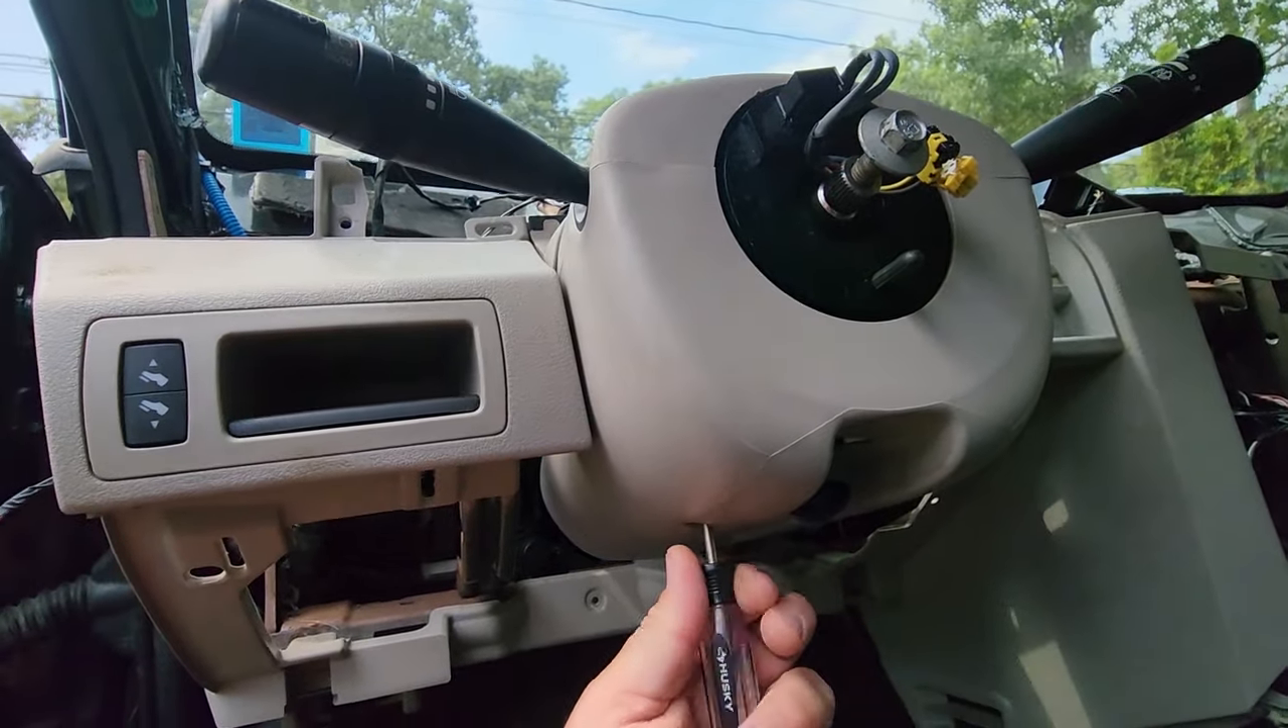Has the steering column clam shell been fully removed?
No.